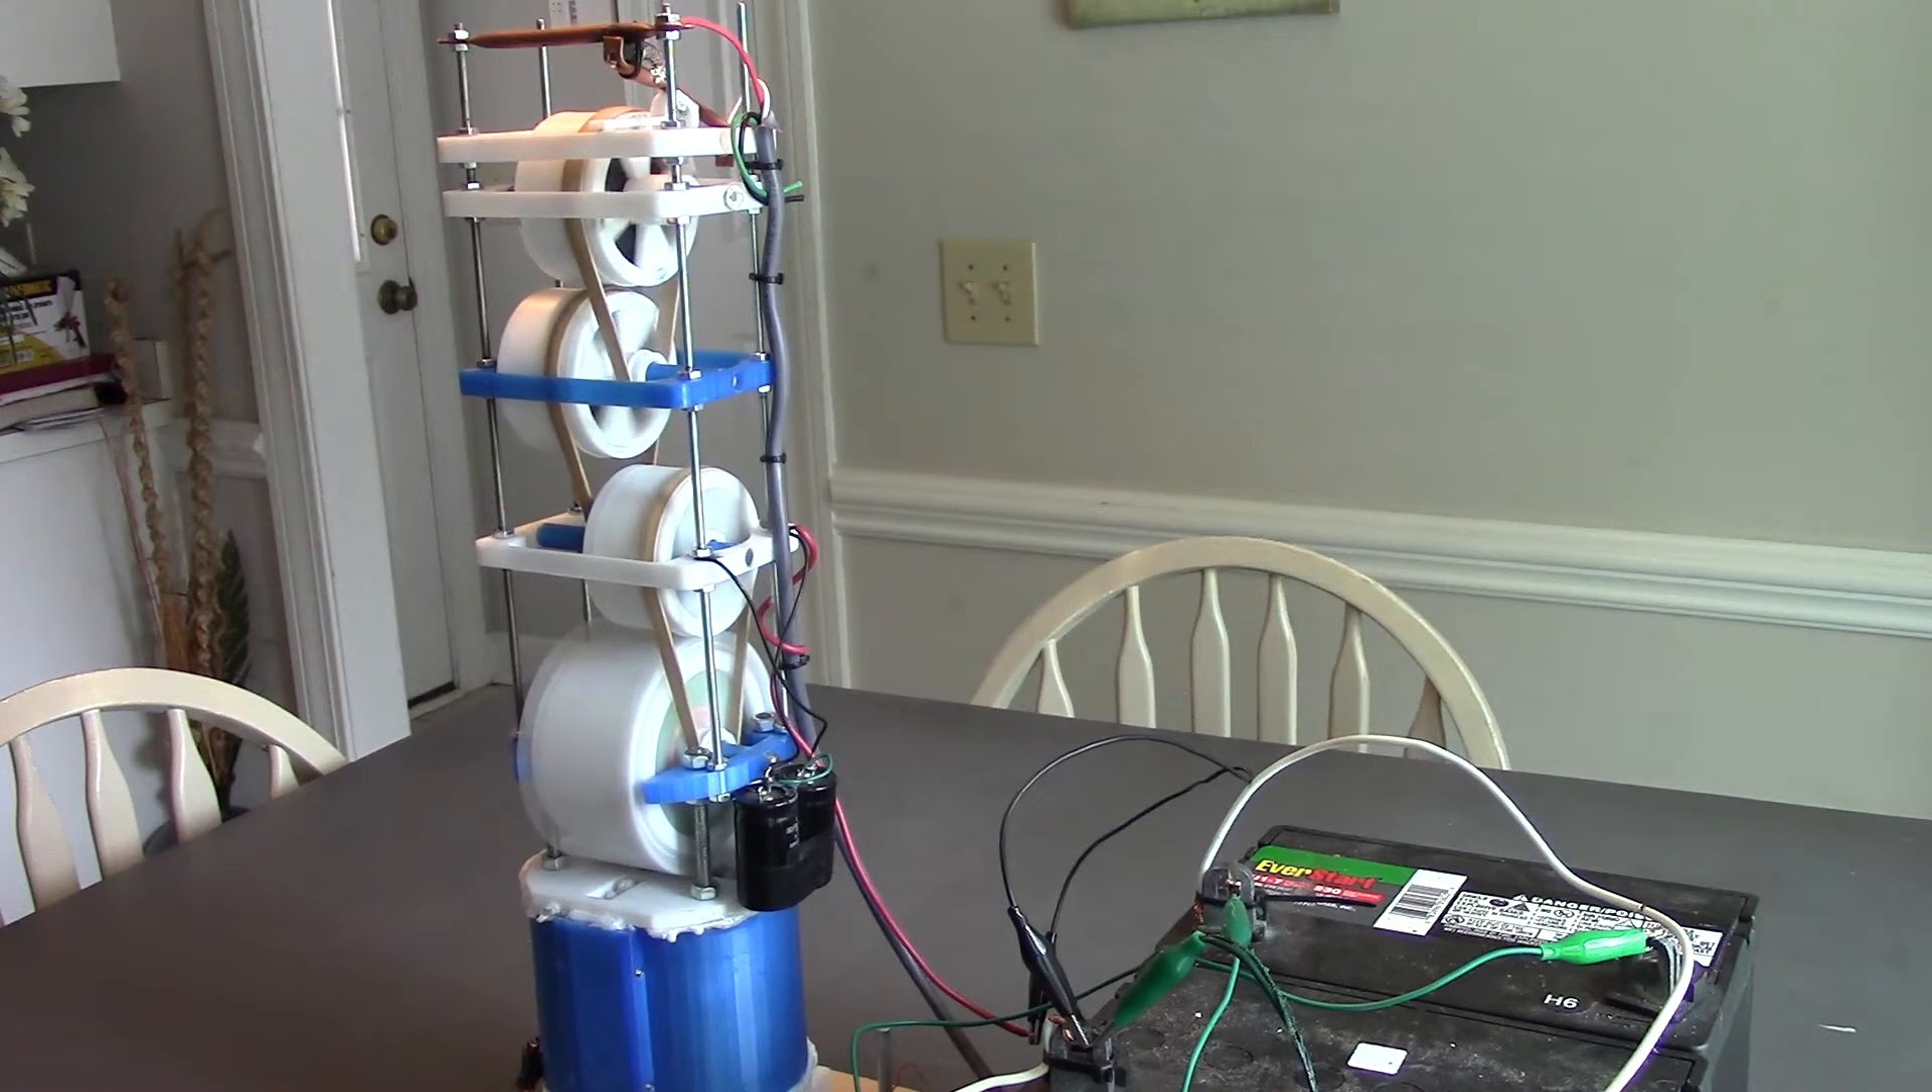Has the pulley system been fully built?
Yes.